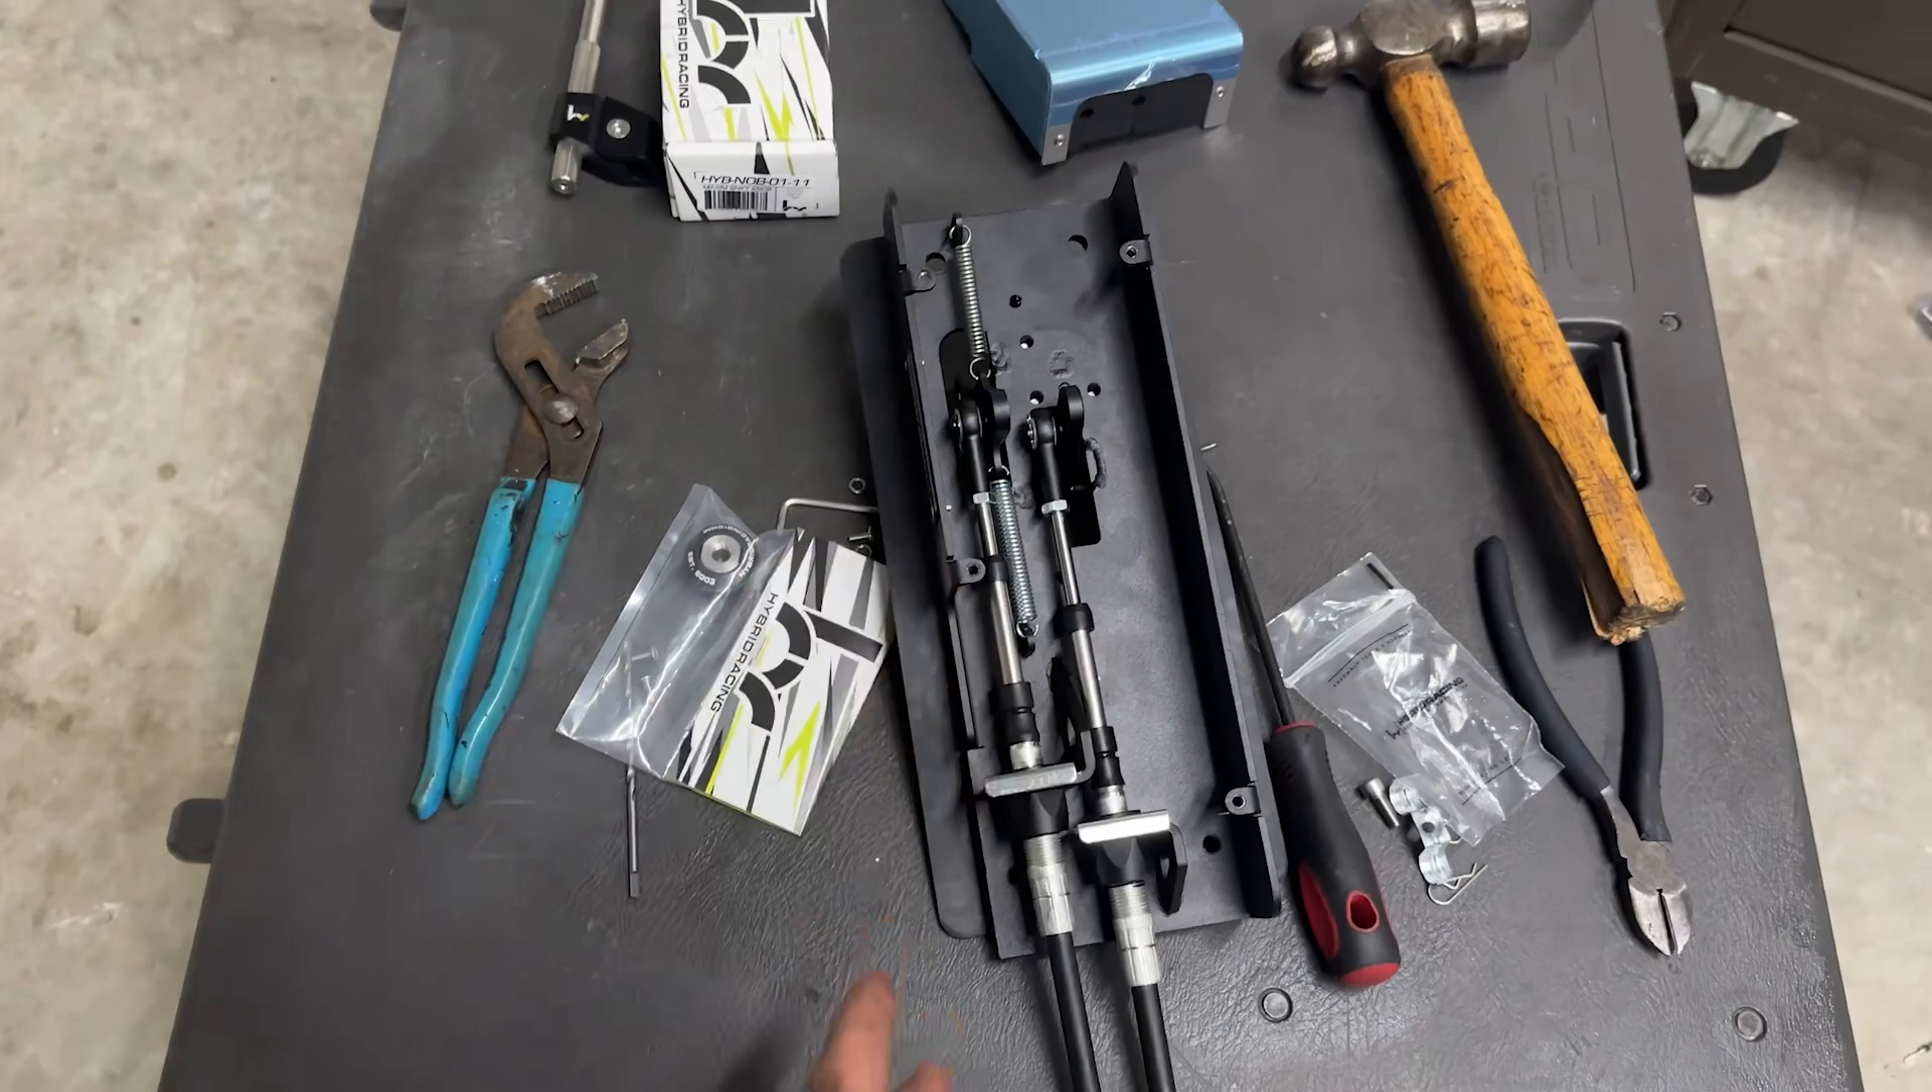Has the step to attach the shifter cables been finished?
Yes.